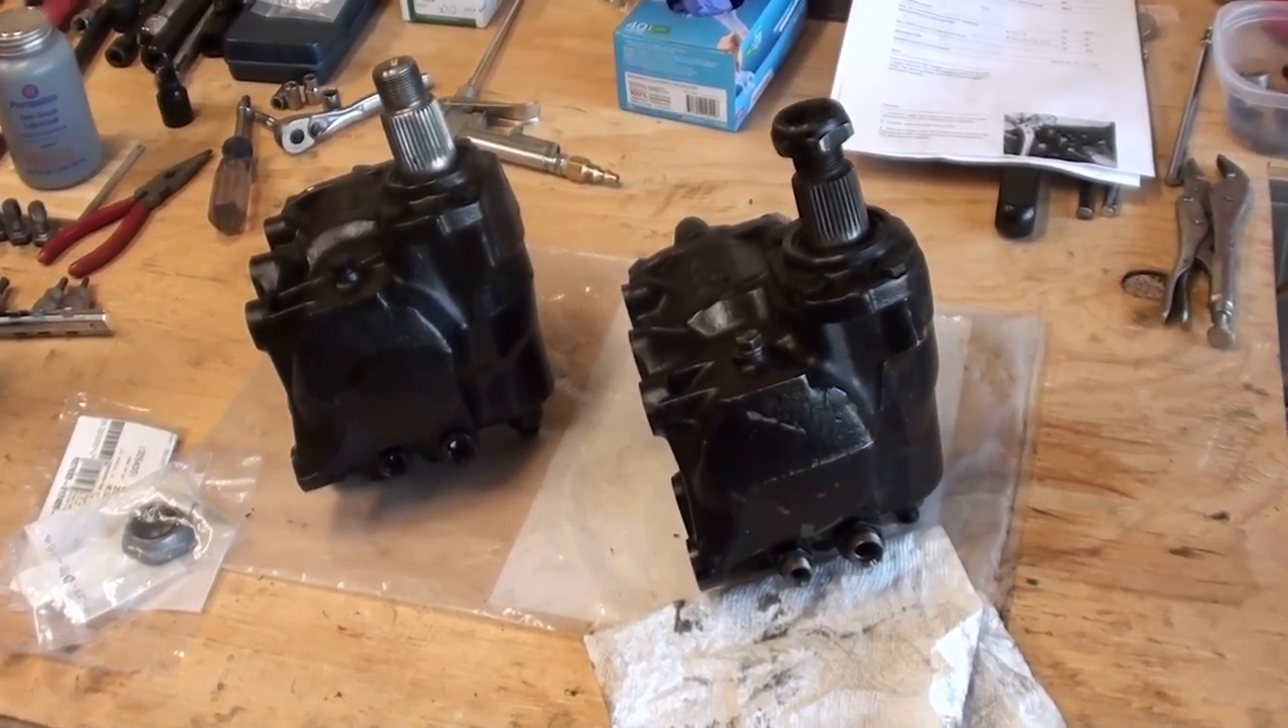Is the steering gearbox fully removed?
Yes.